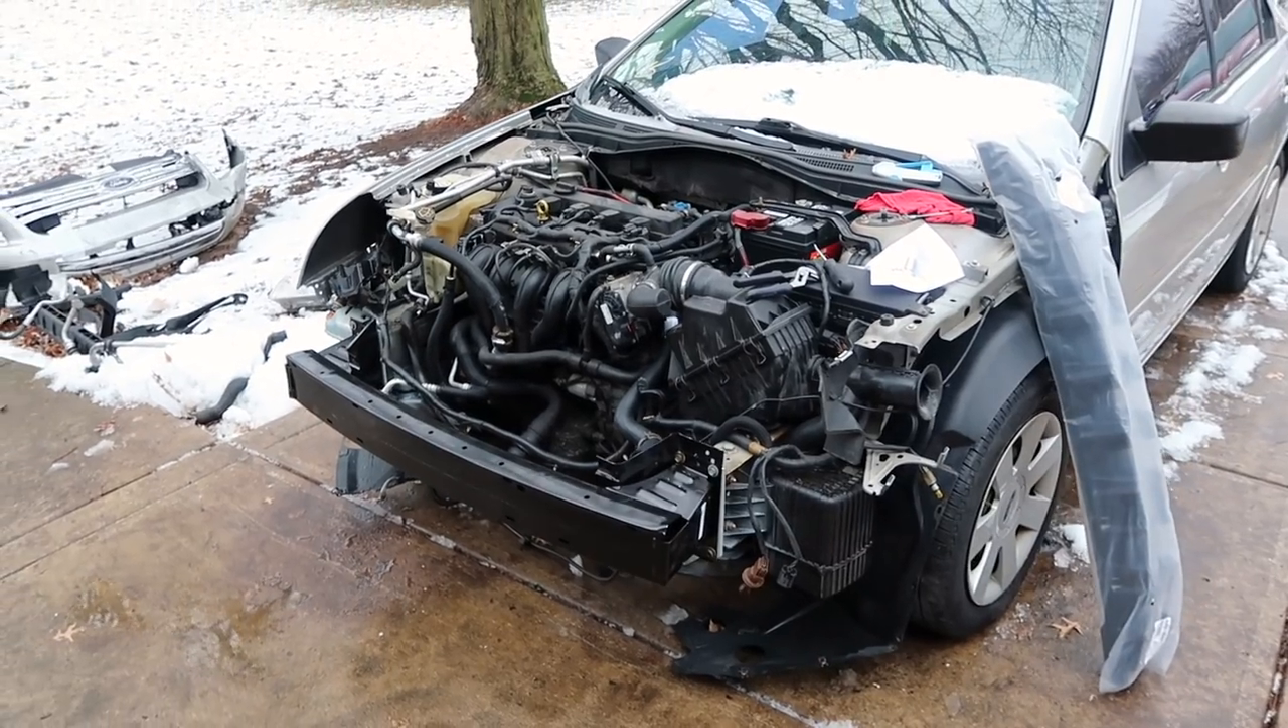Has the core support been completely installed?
No.